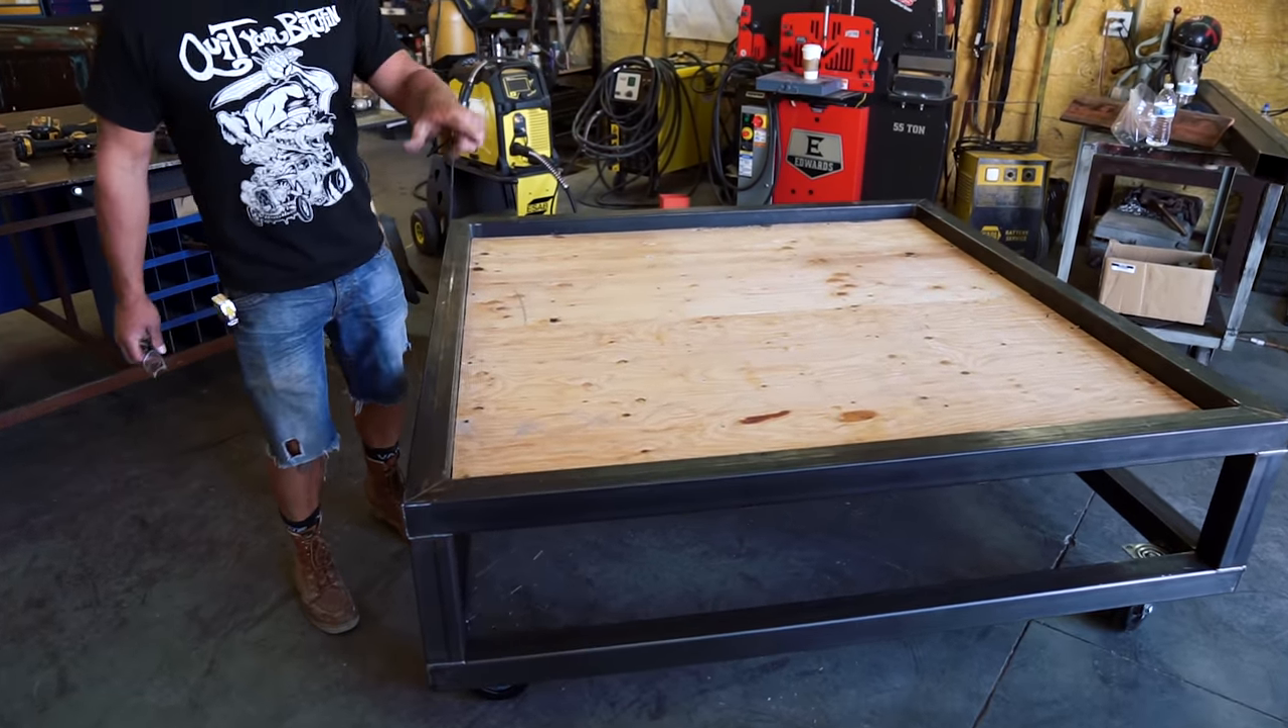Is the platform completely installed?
Yes.